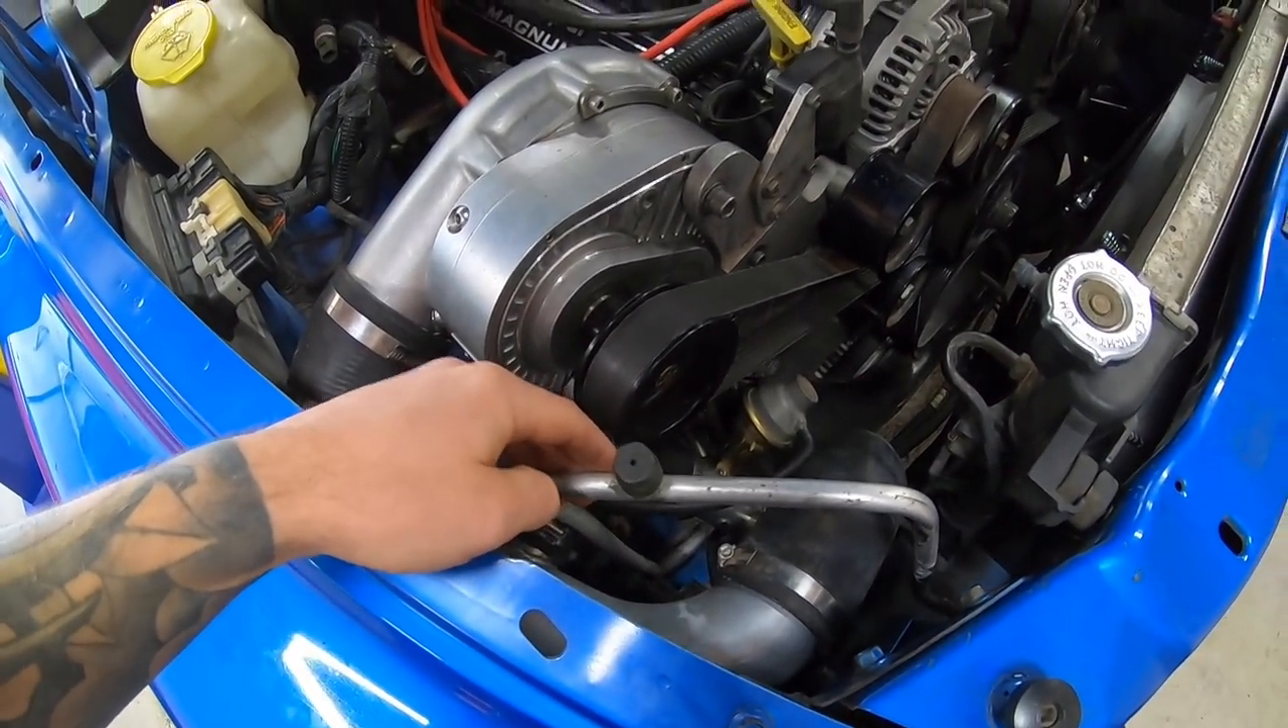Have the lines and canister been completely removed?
No.